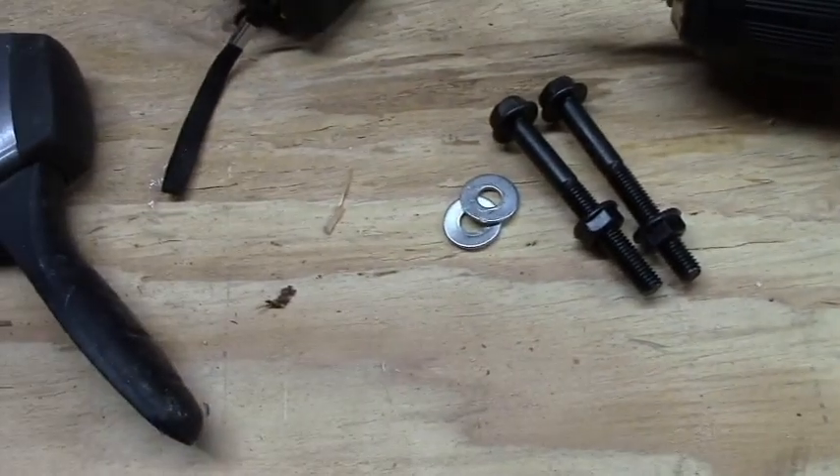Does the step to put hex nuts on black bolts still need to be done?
No.